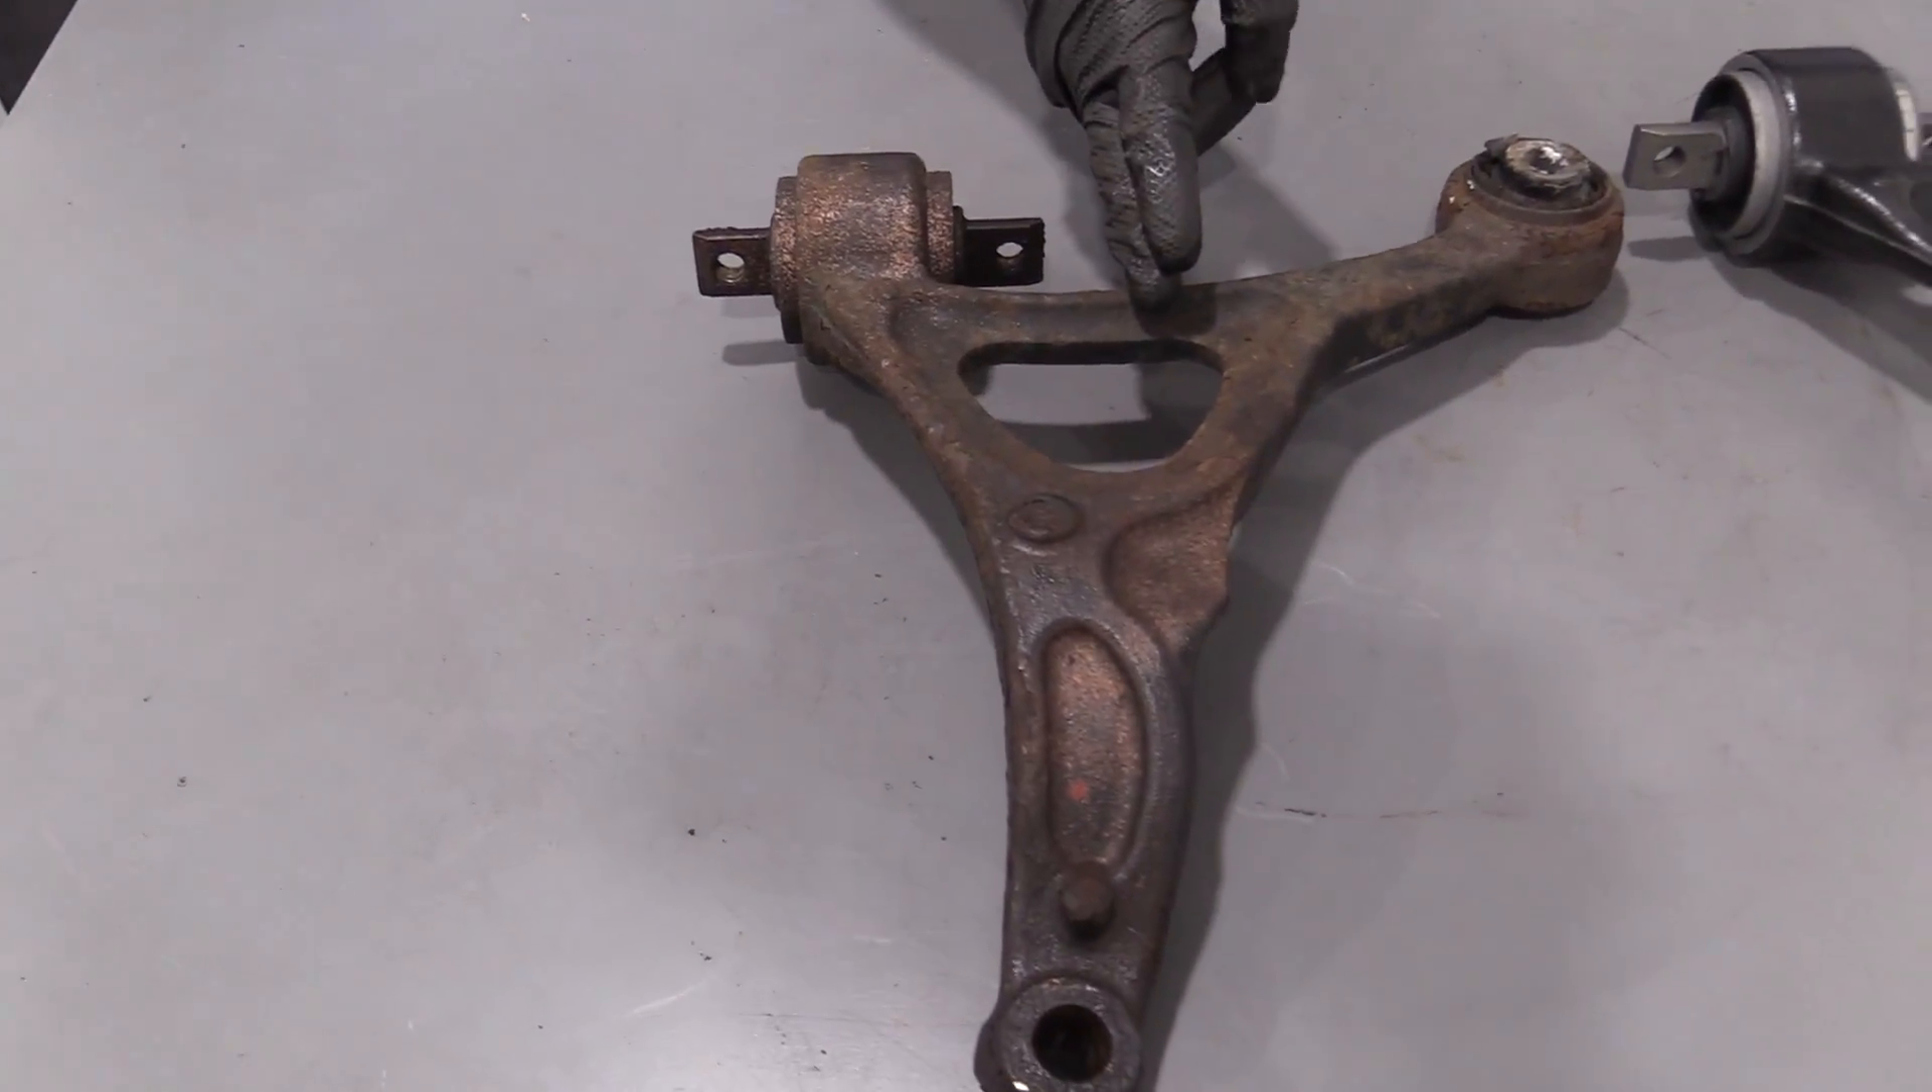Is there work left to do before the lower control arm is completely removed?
No.